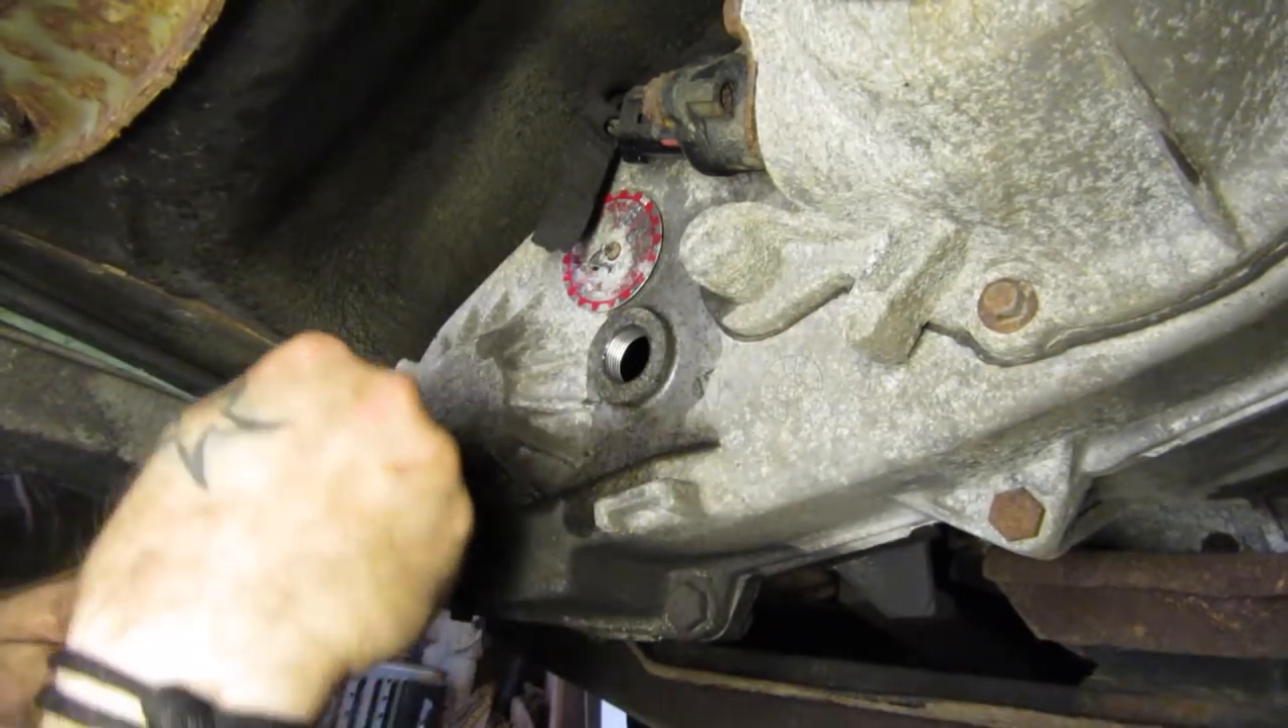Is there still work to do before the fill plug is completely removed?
No.